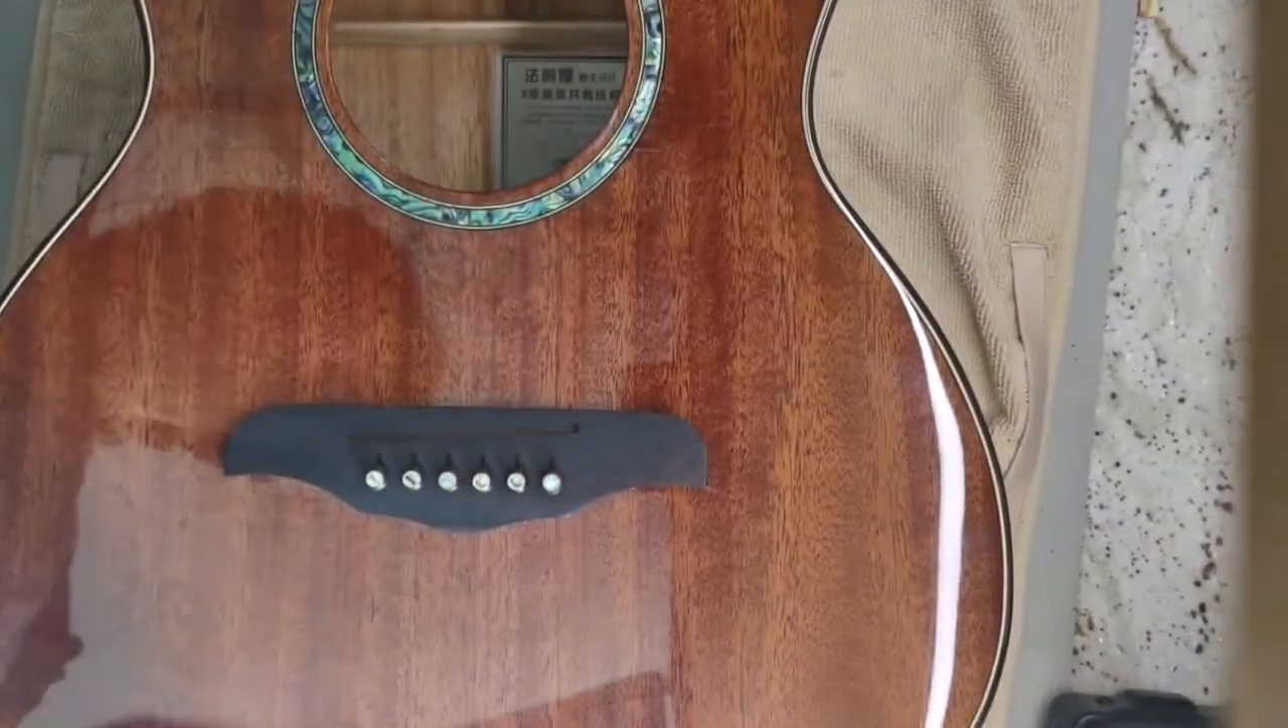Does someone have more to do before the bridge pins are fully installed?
No.